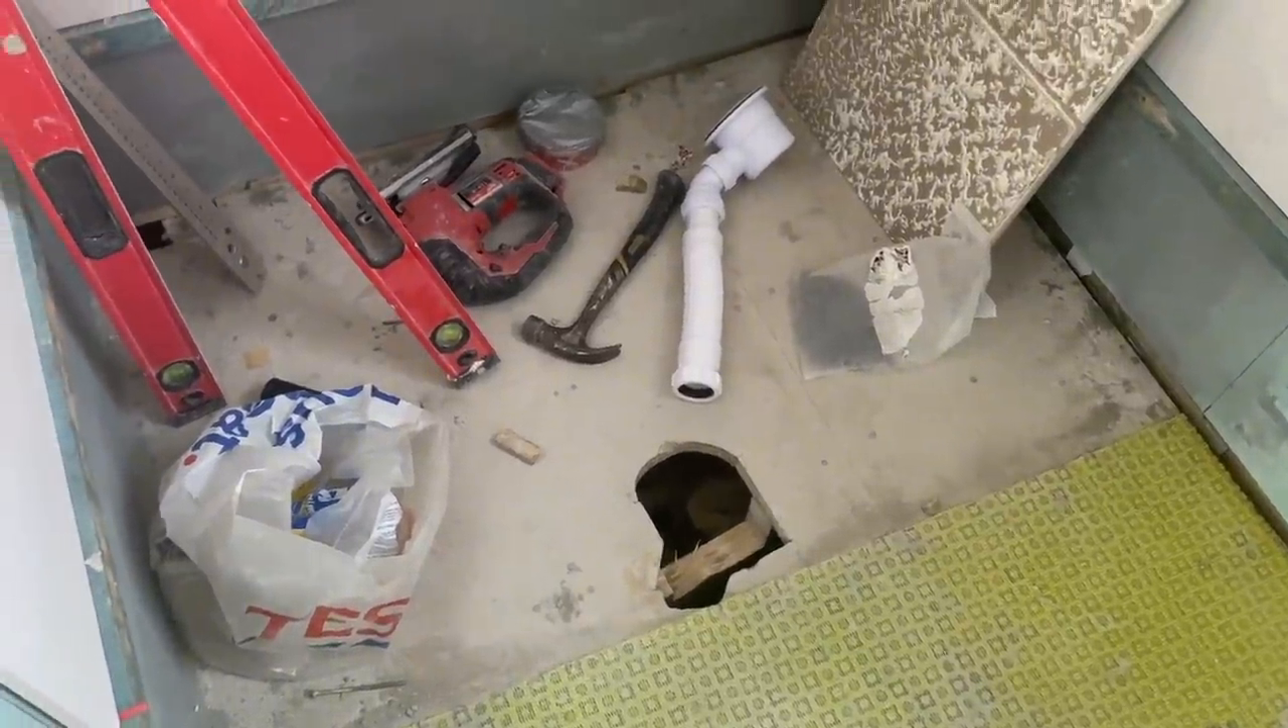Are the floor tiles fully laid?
No.